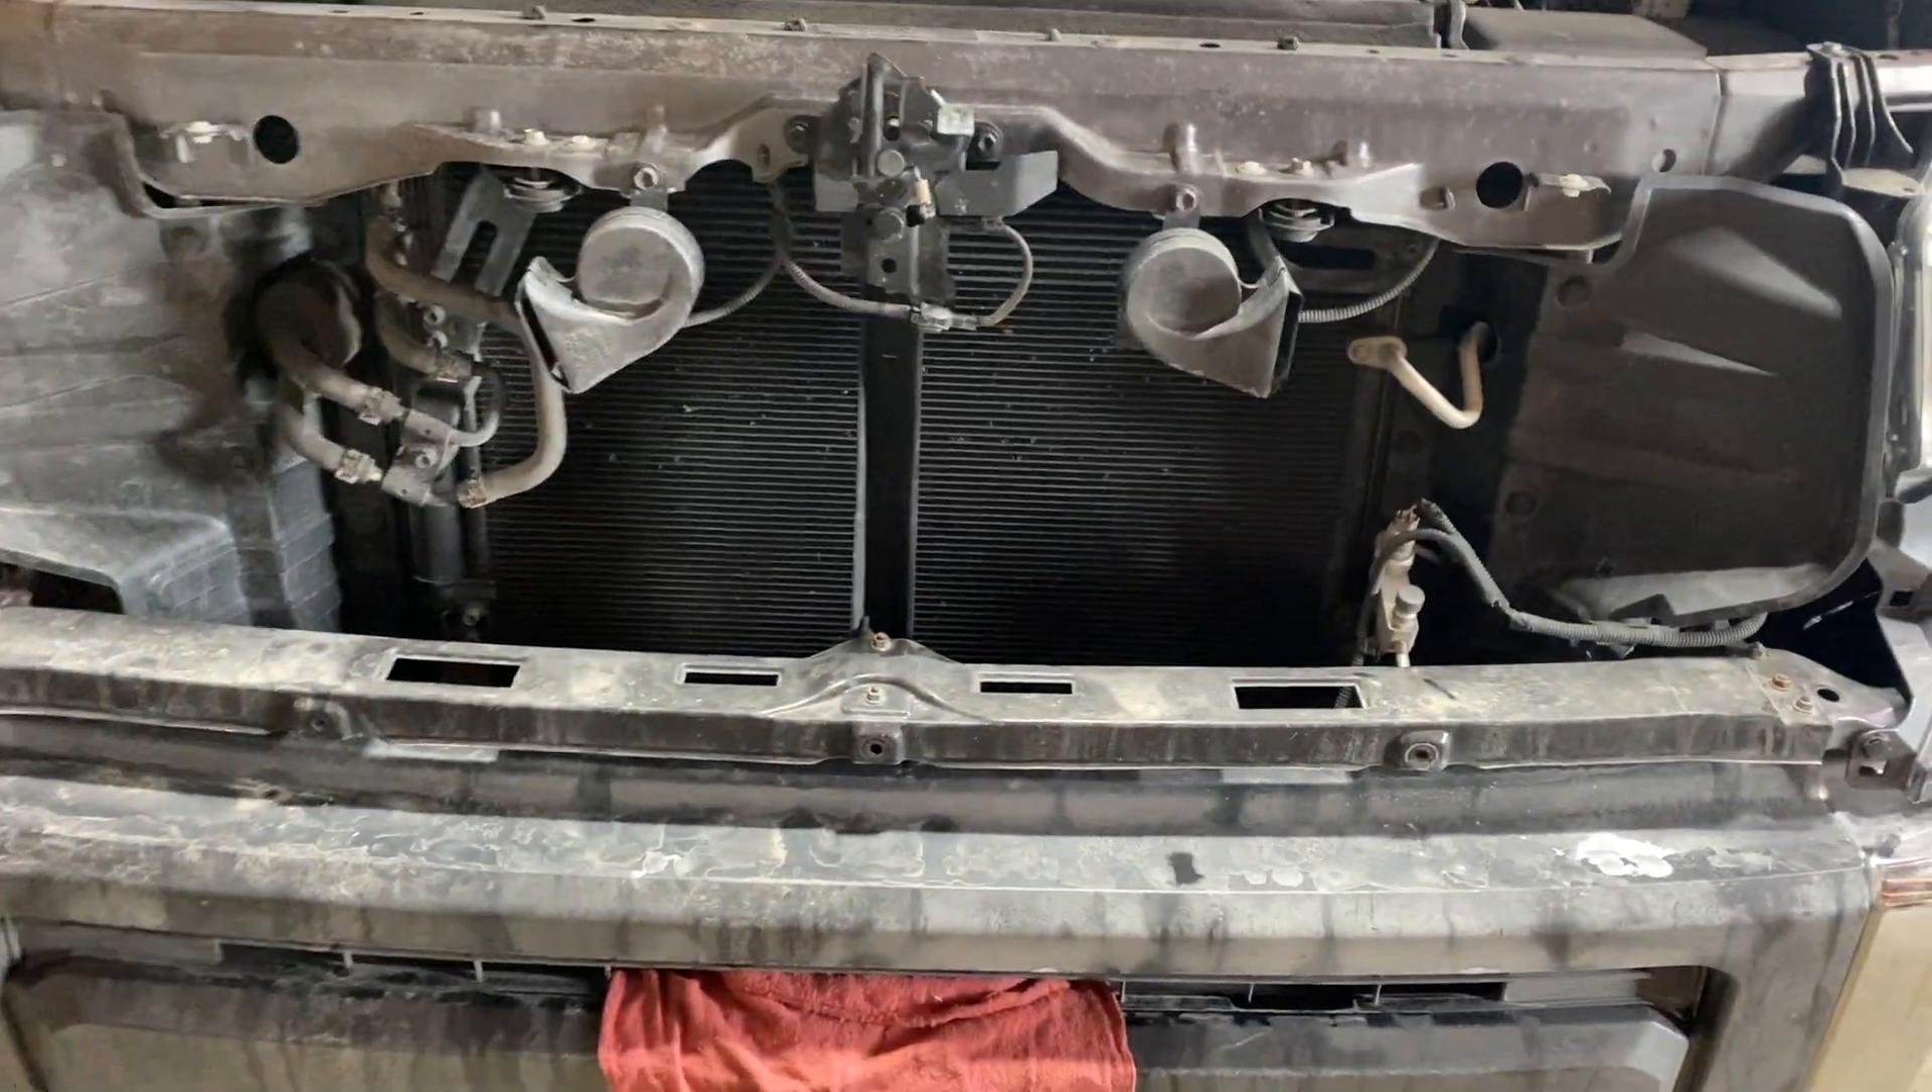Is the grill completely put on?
No.